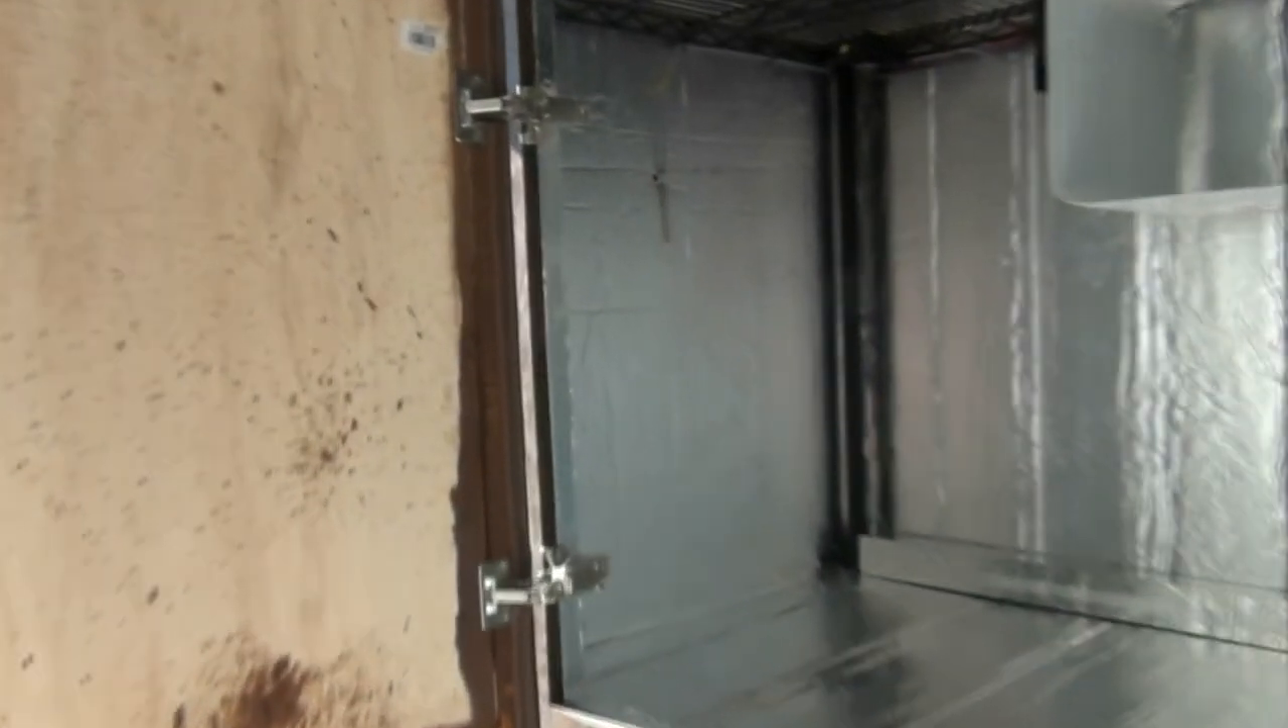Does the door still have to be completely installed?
No.